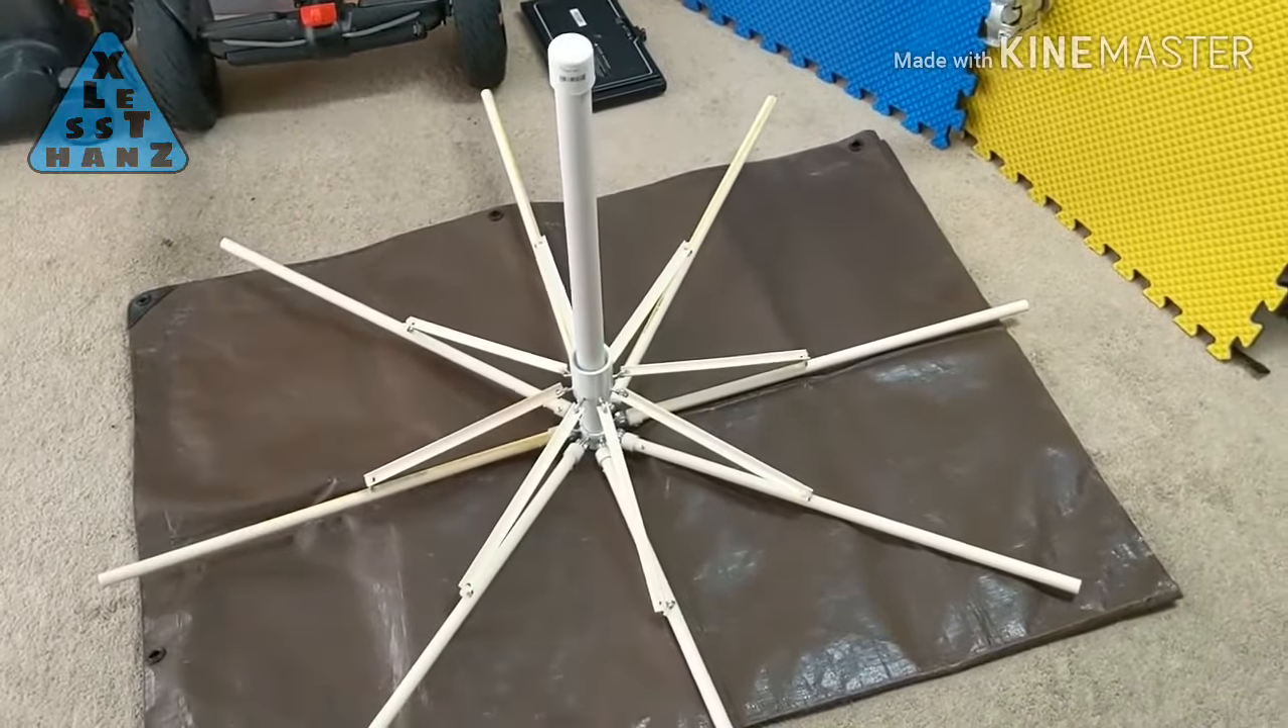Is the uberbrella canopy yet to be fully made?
Yes.